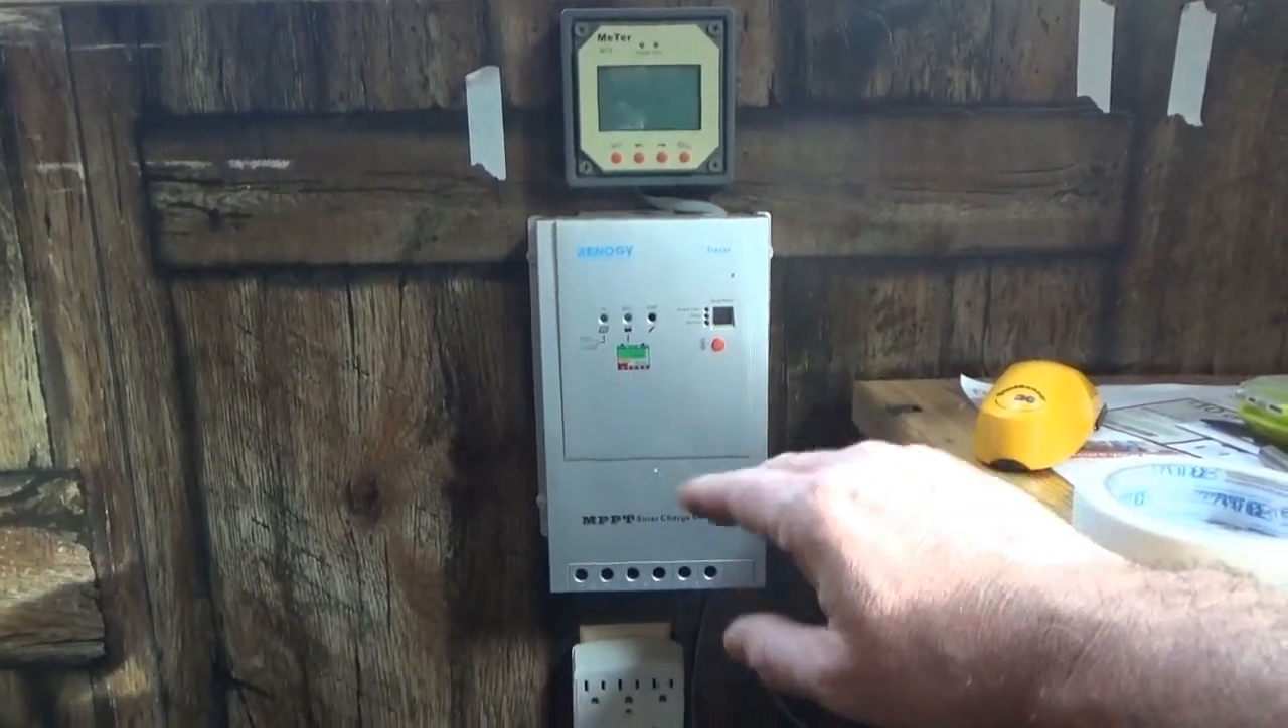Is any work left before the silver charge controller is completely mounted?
No.